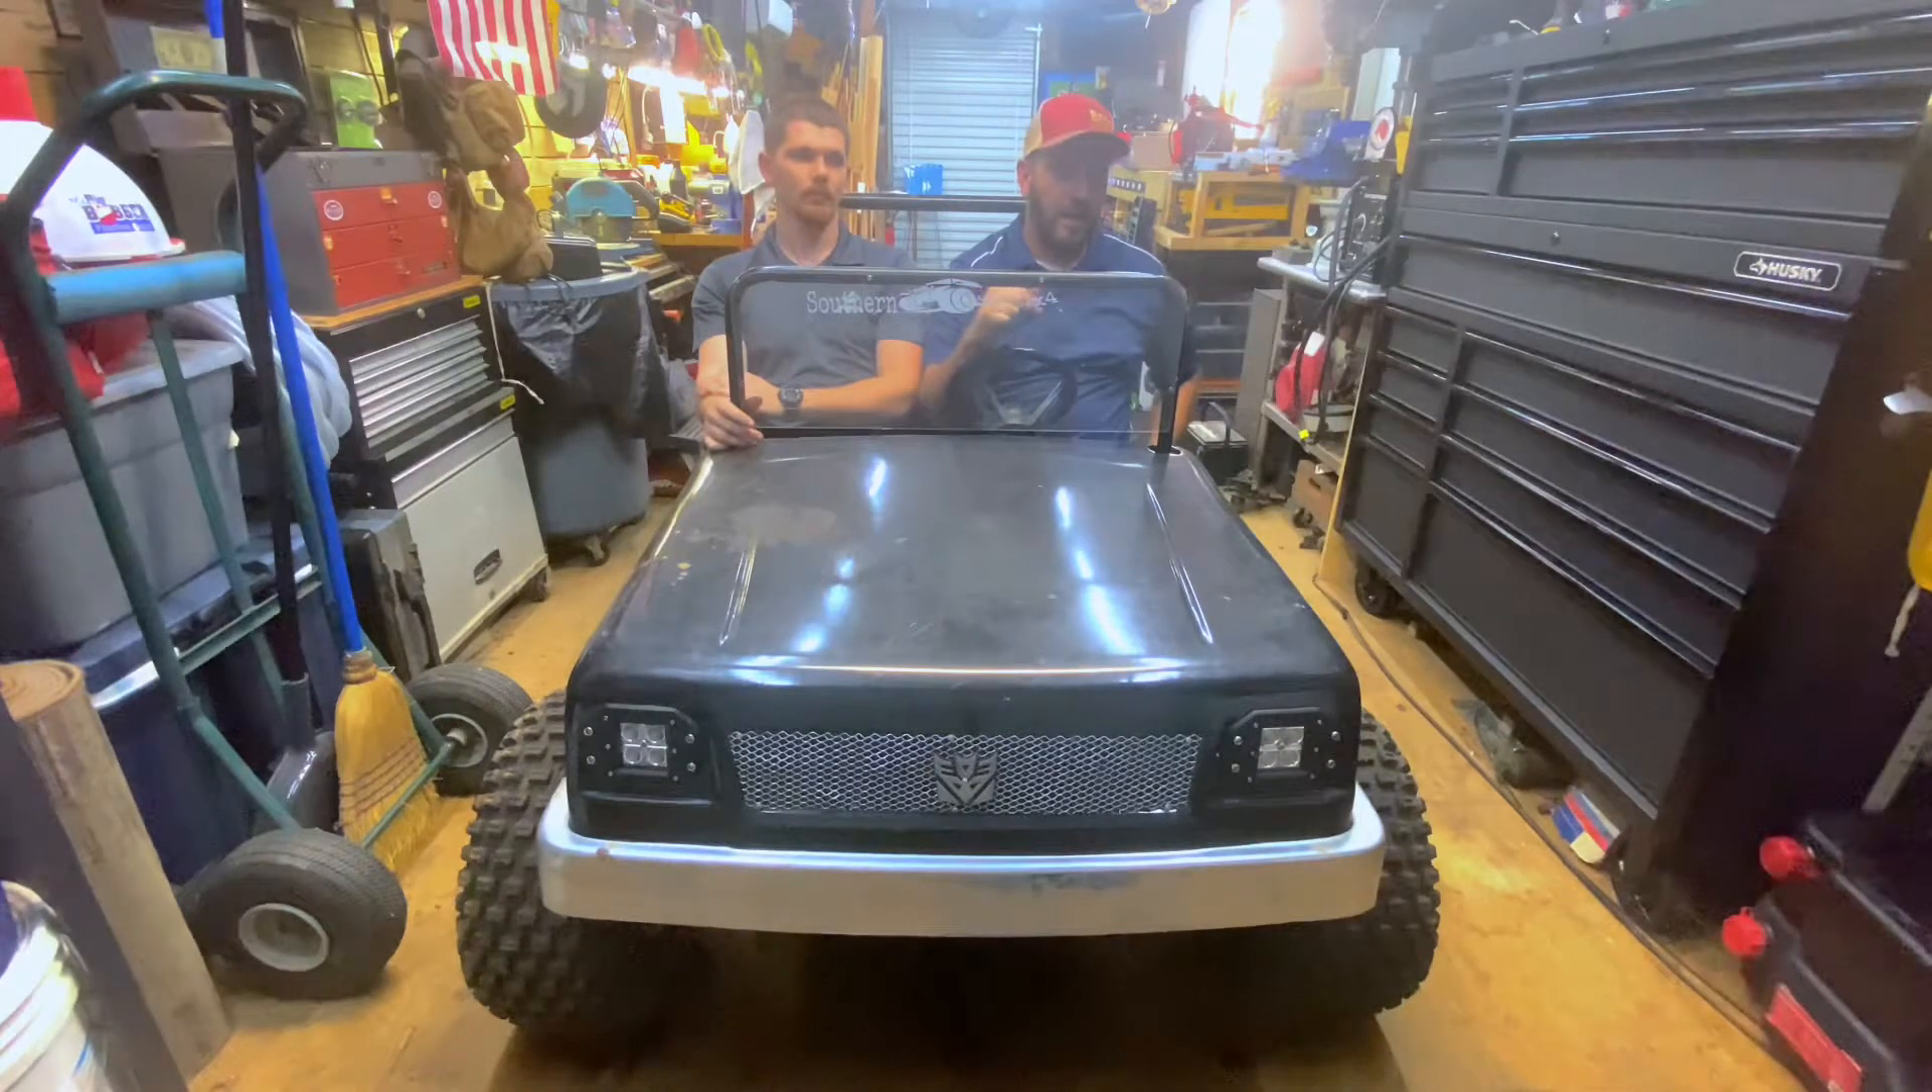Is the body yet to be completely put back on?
No.